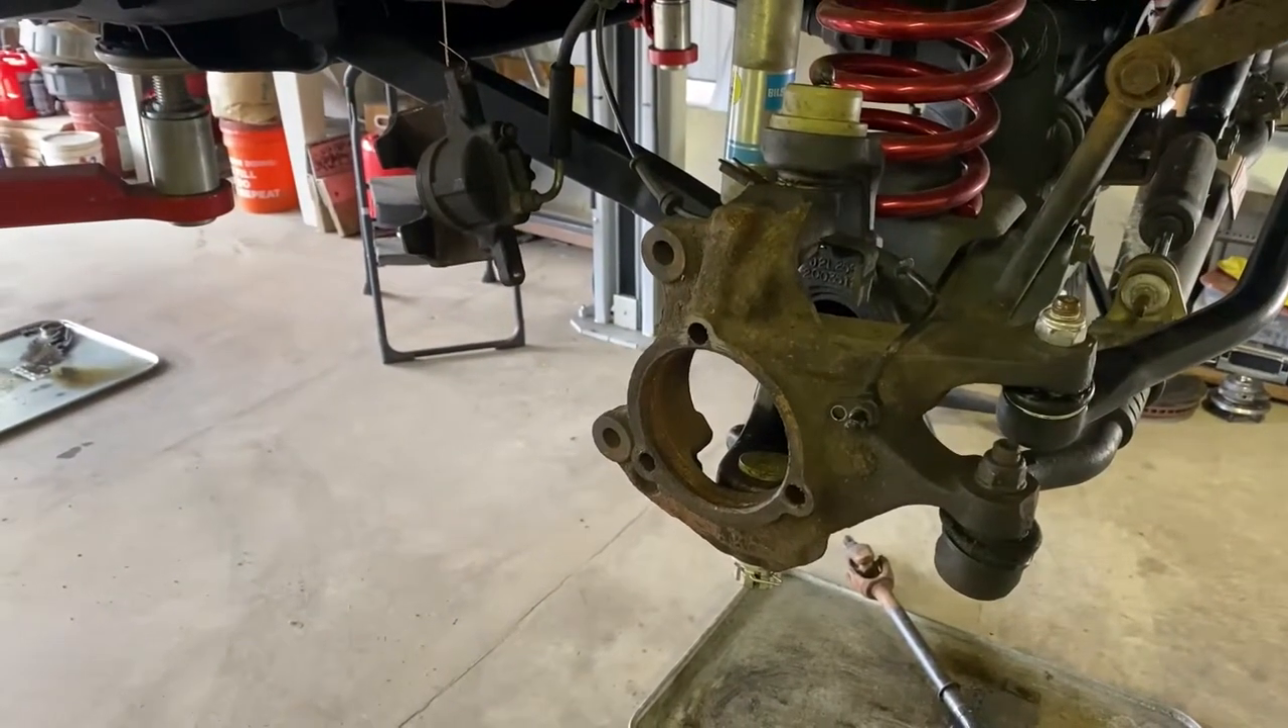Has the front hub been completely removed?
Yes.